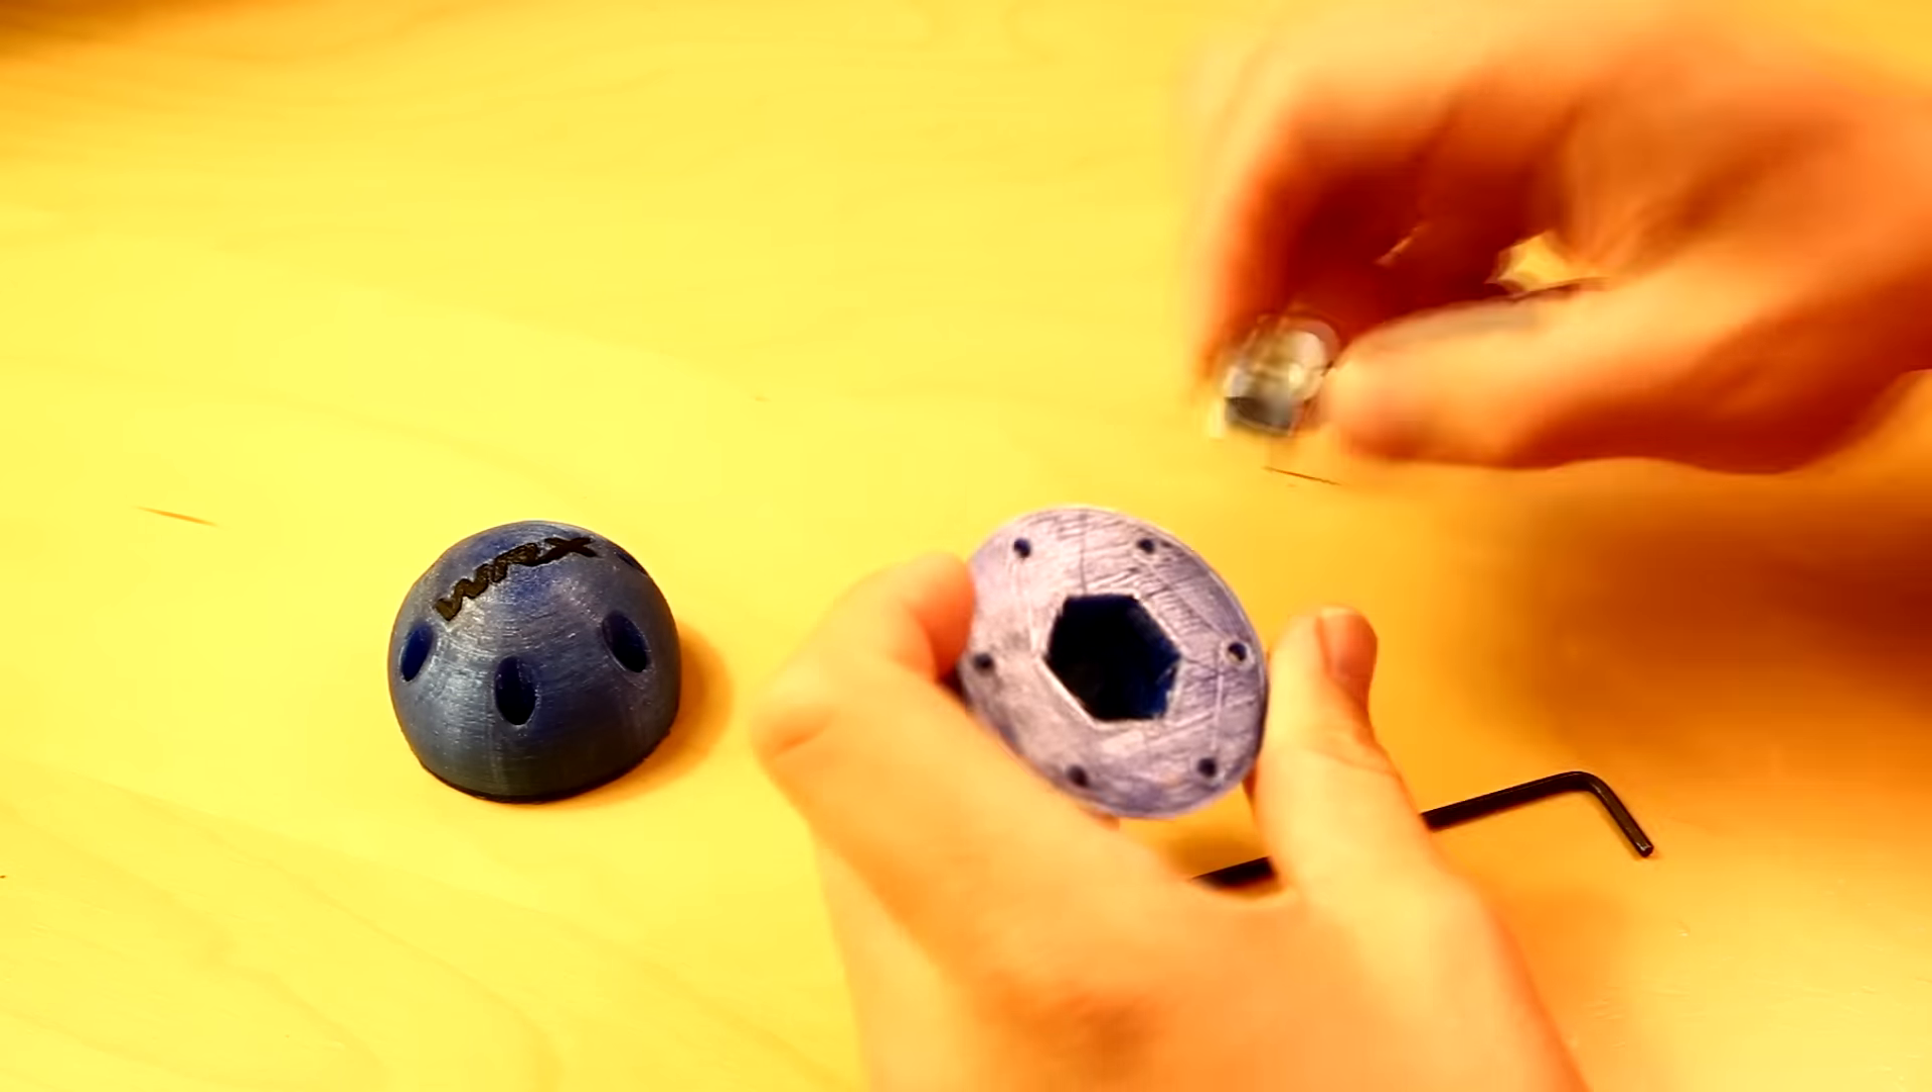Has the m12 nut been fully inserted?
No.